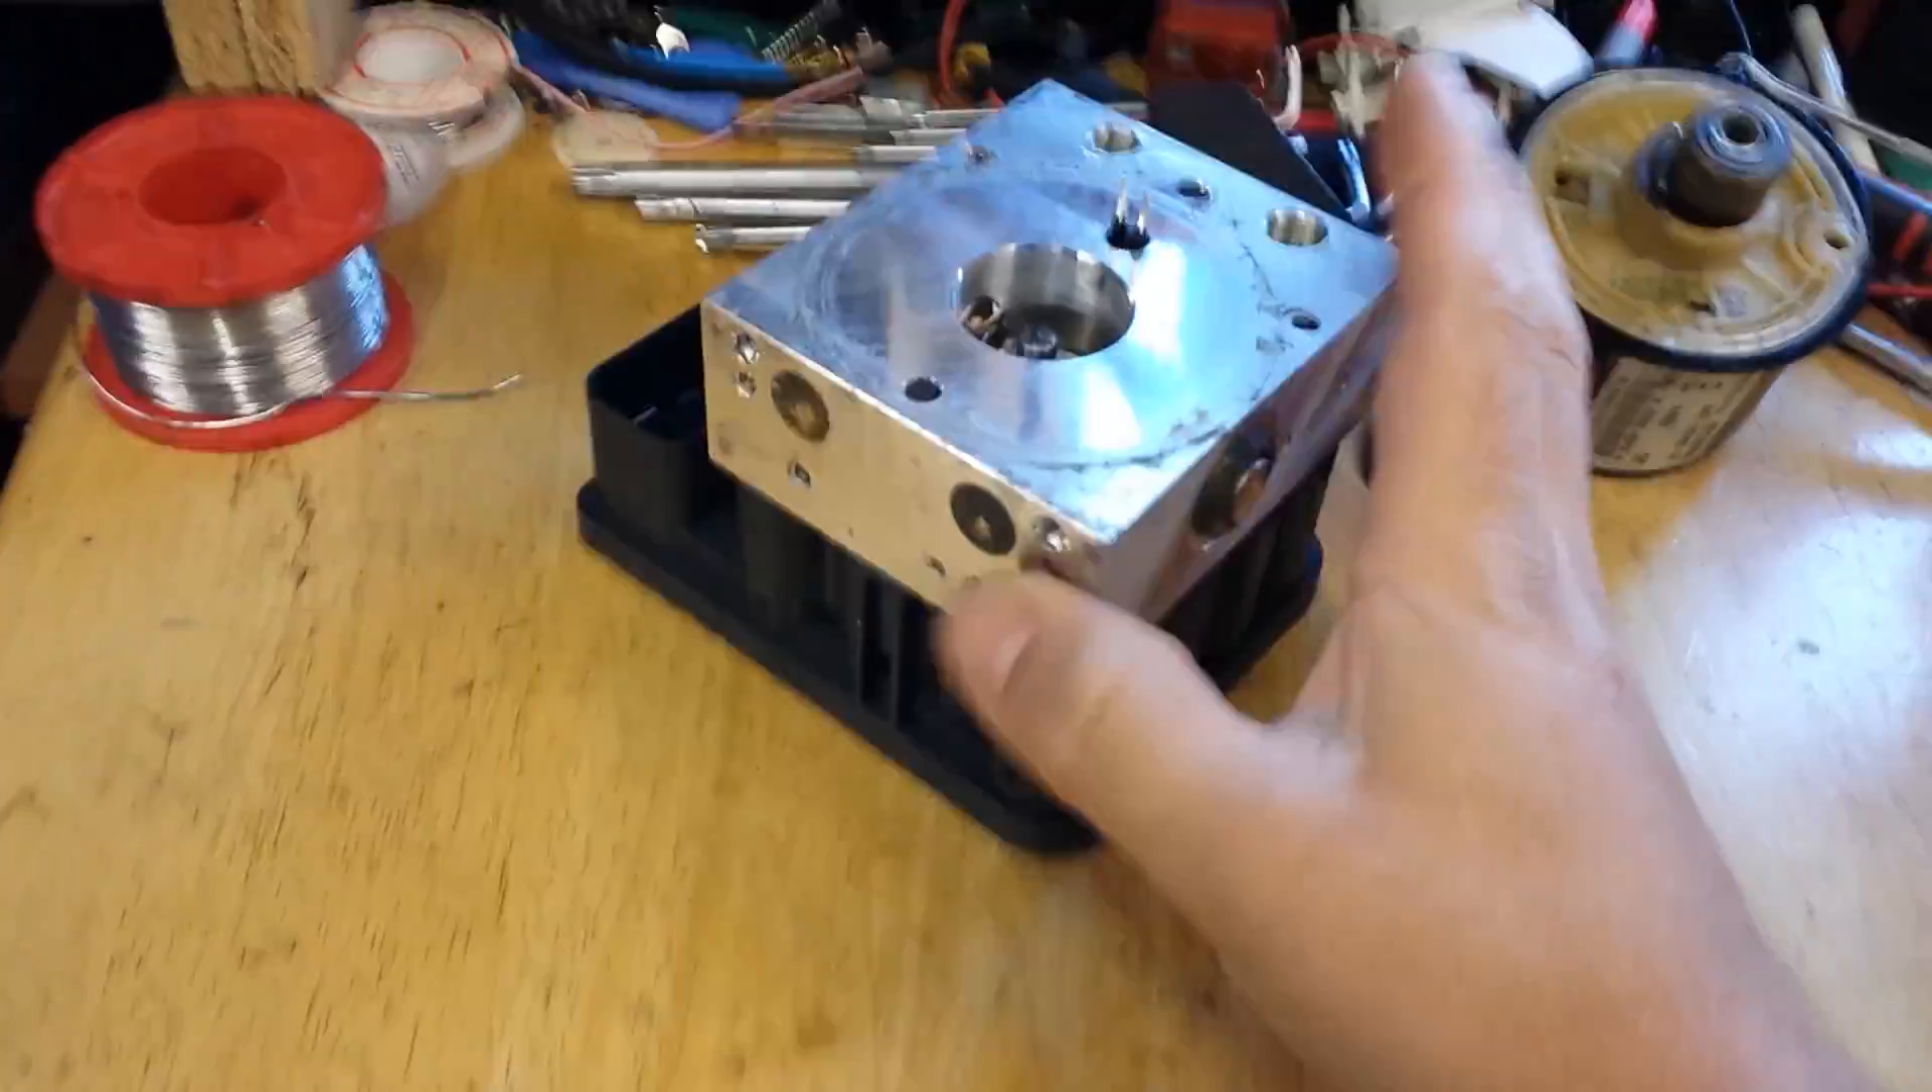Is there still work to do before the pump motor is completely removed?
No.